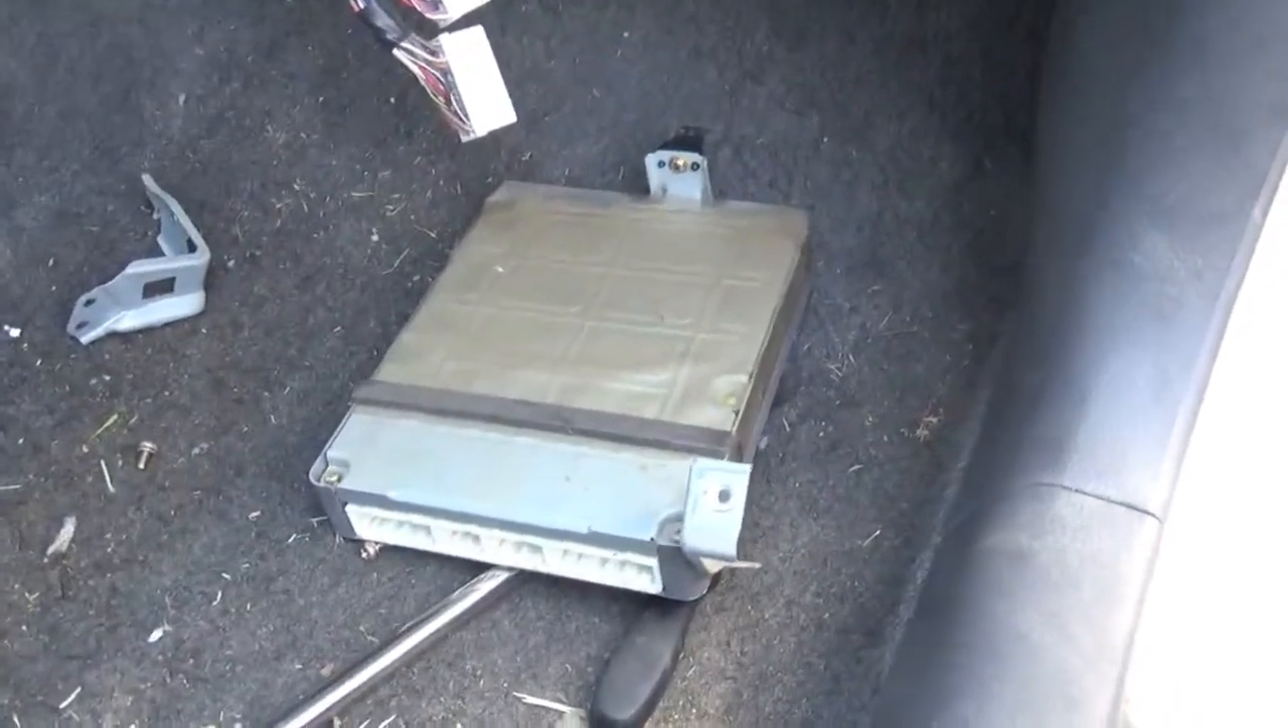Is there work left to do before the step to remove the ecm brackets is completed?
Yes.